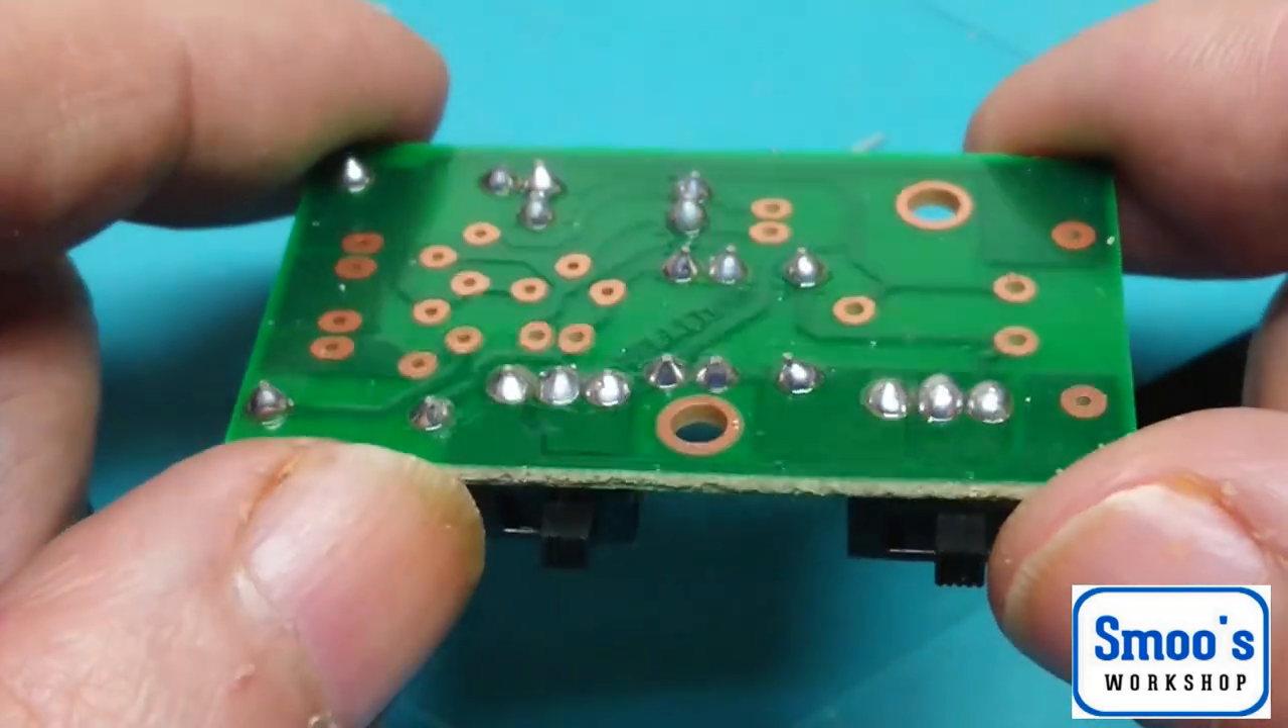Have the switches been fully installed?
Yes.